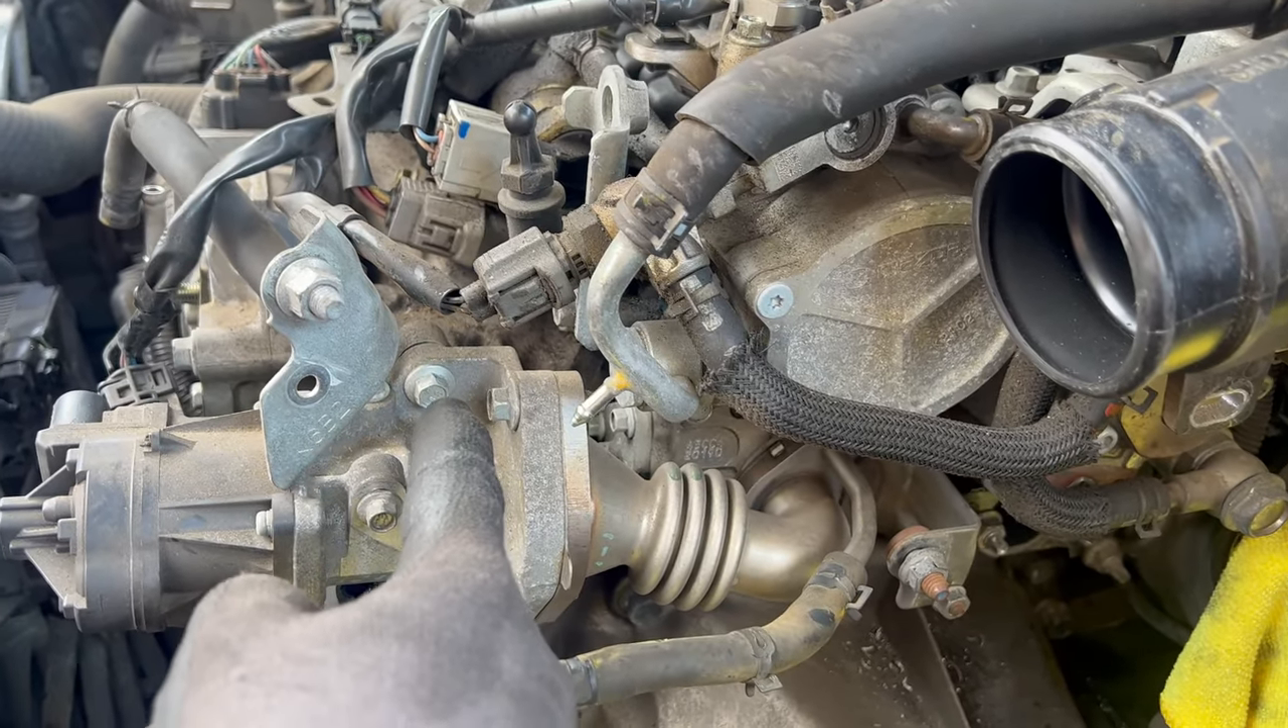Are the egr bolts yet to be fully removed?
Yes.